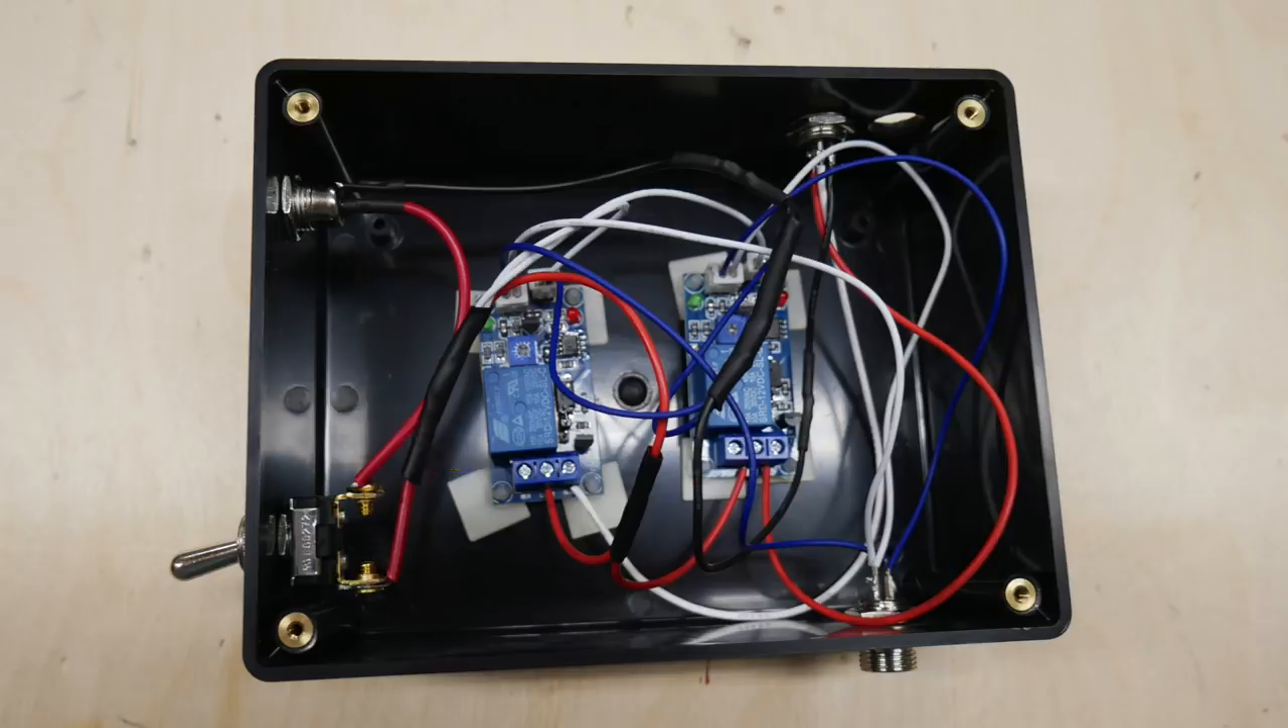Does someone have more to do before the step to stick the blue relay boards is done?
No.